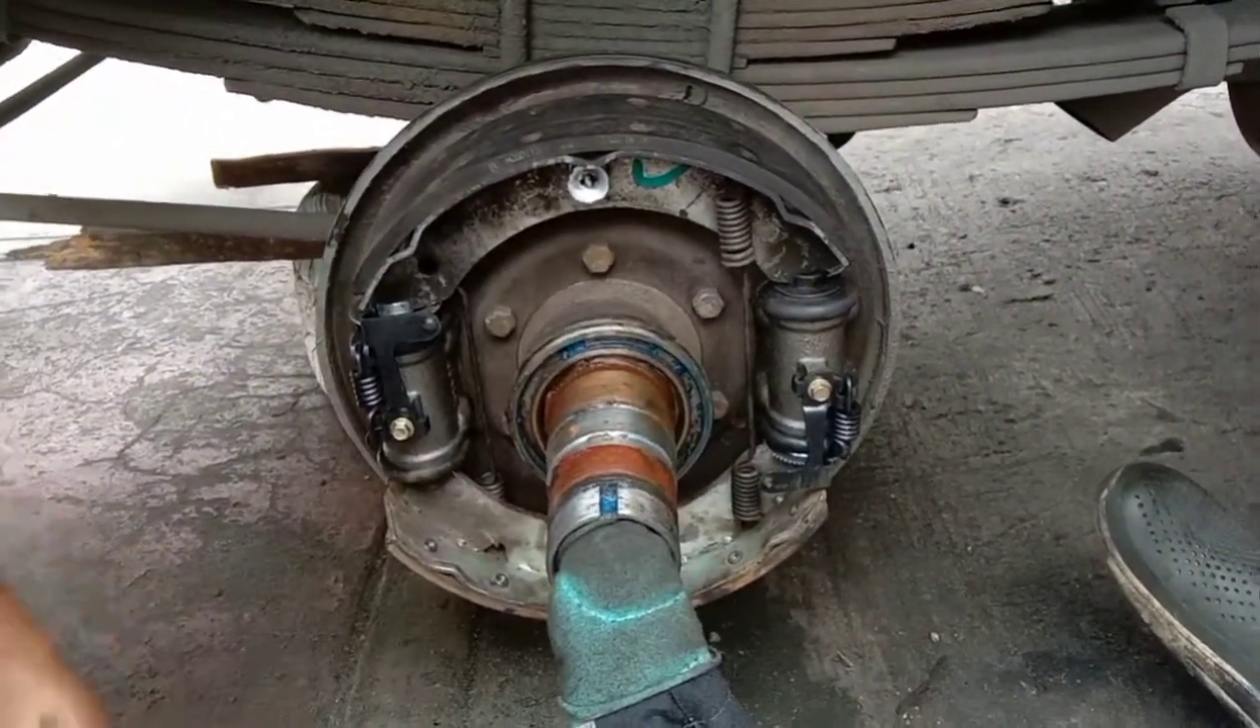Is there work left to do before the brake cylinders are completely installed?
No.